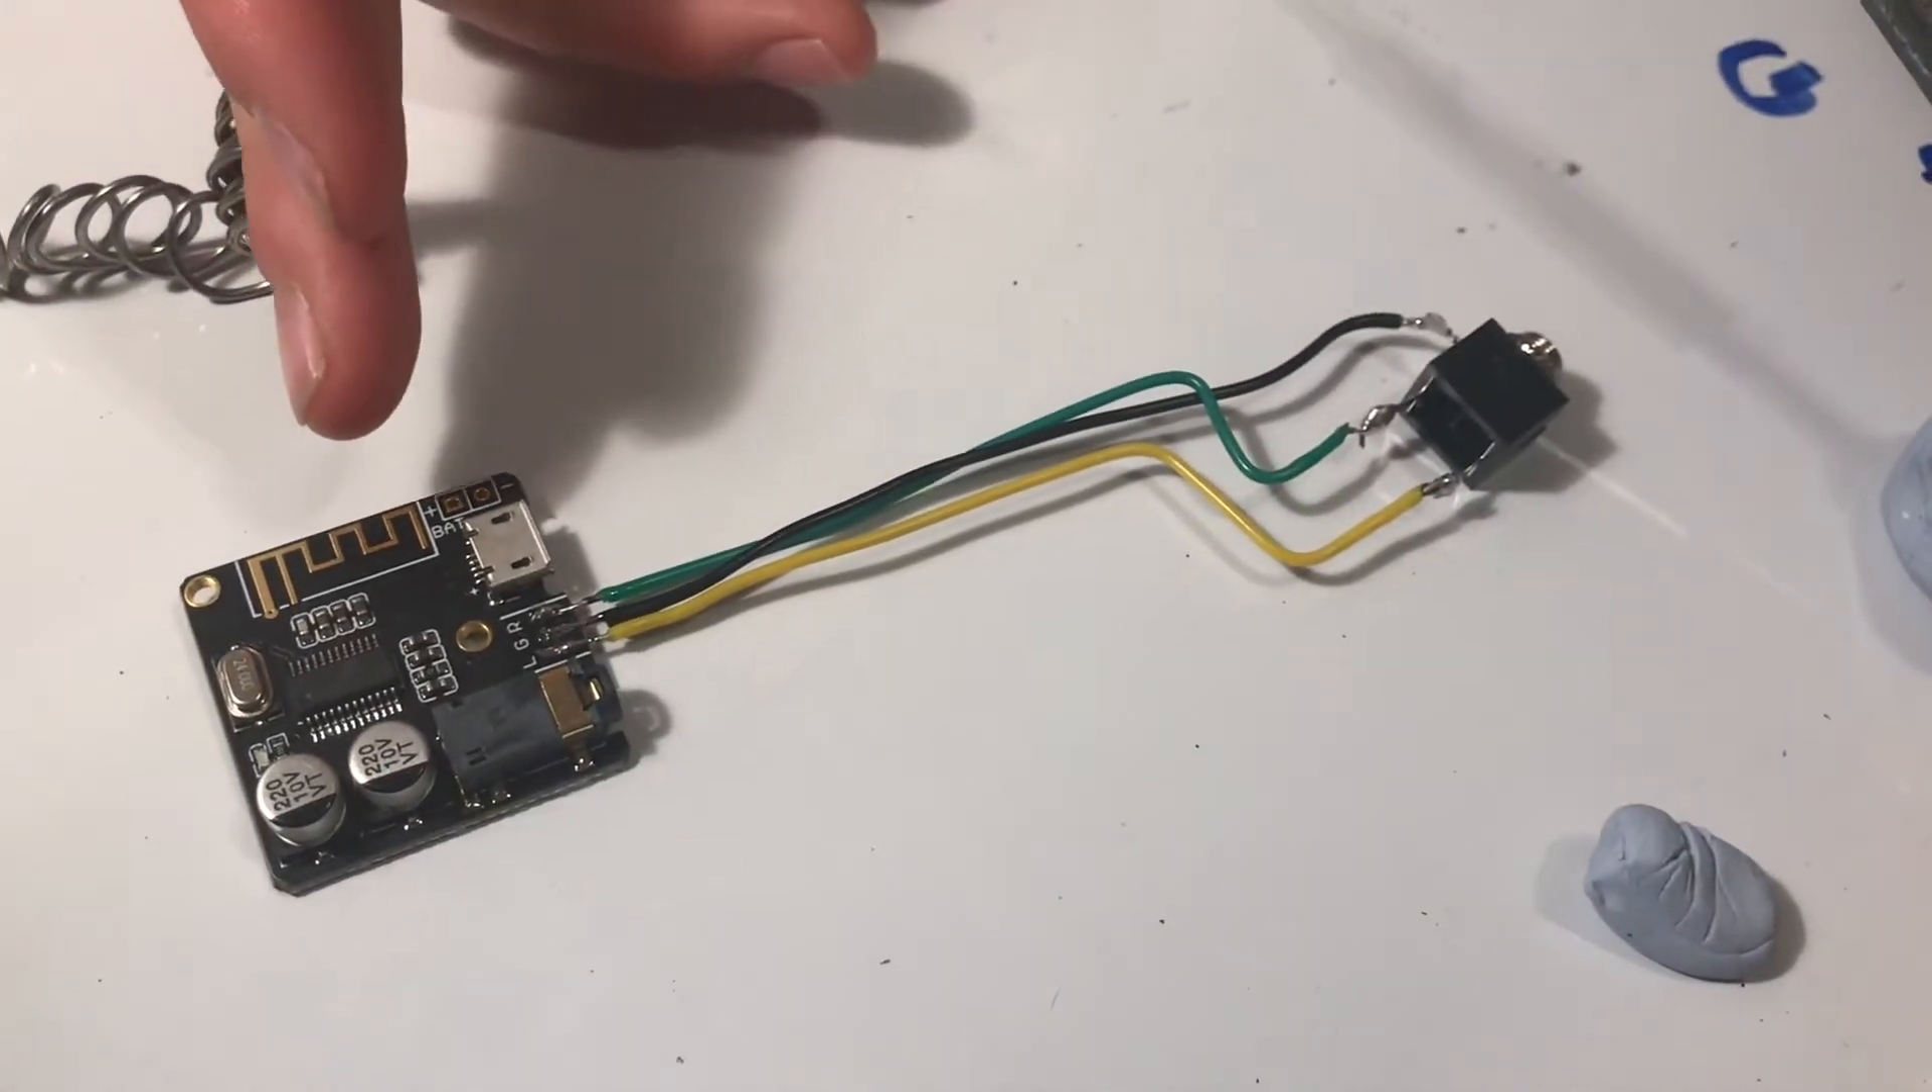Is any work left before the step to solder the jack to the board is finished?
No.